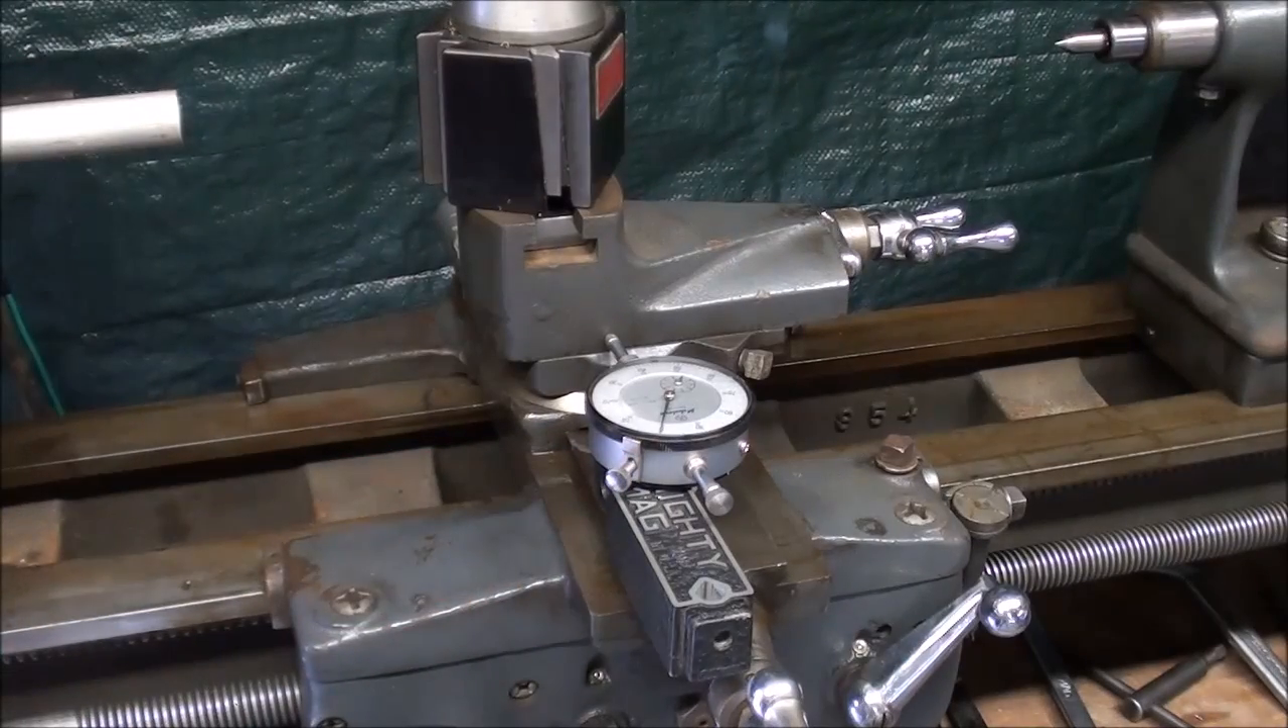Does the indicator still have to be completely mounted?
No.